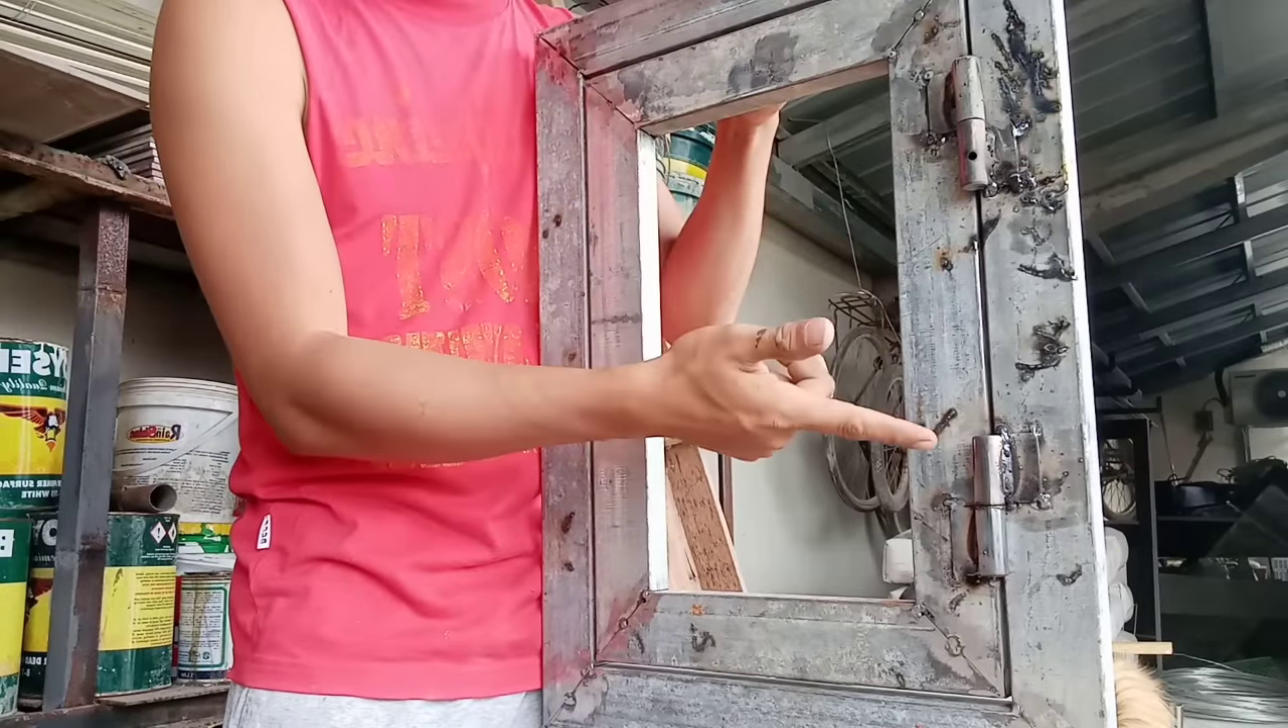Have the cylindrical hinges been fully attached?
Yes.